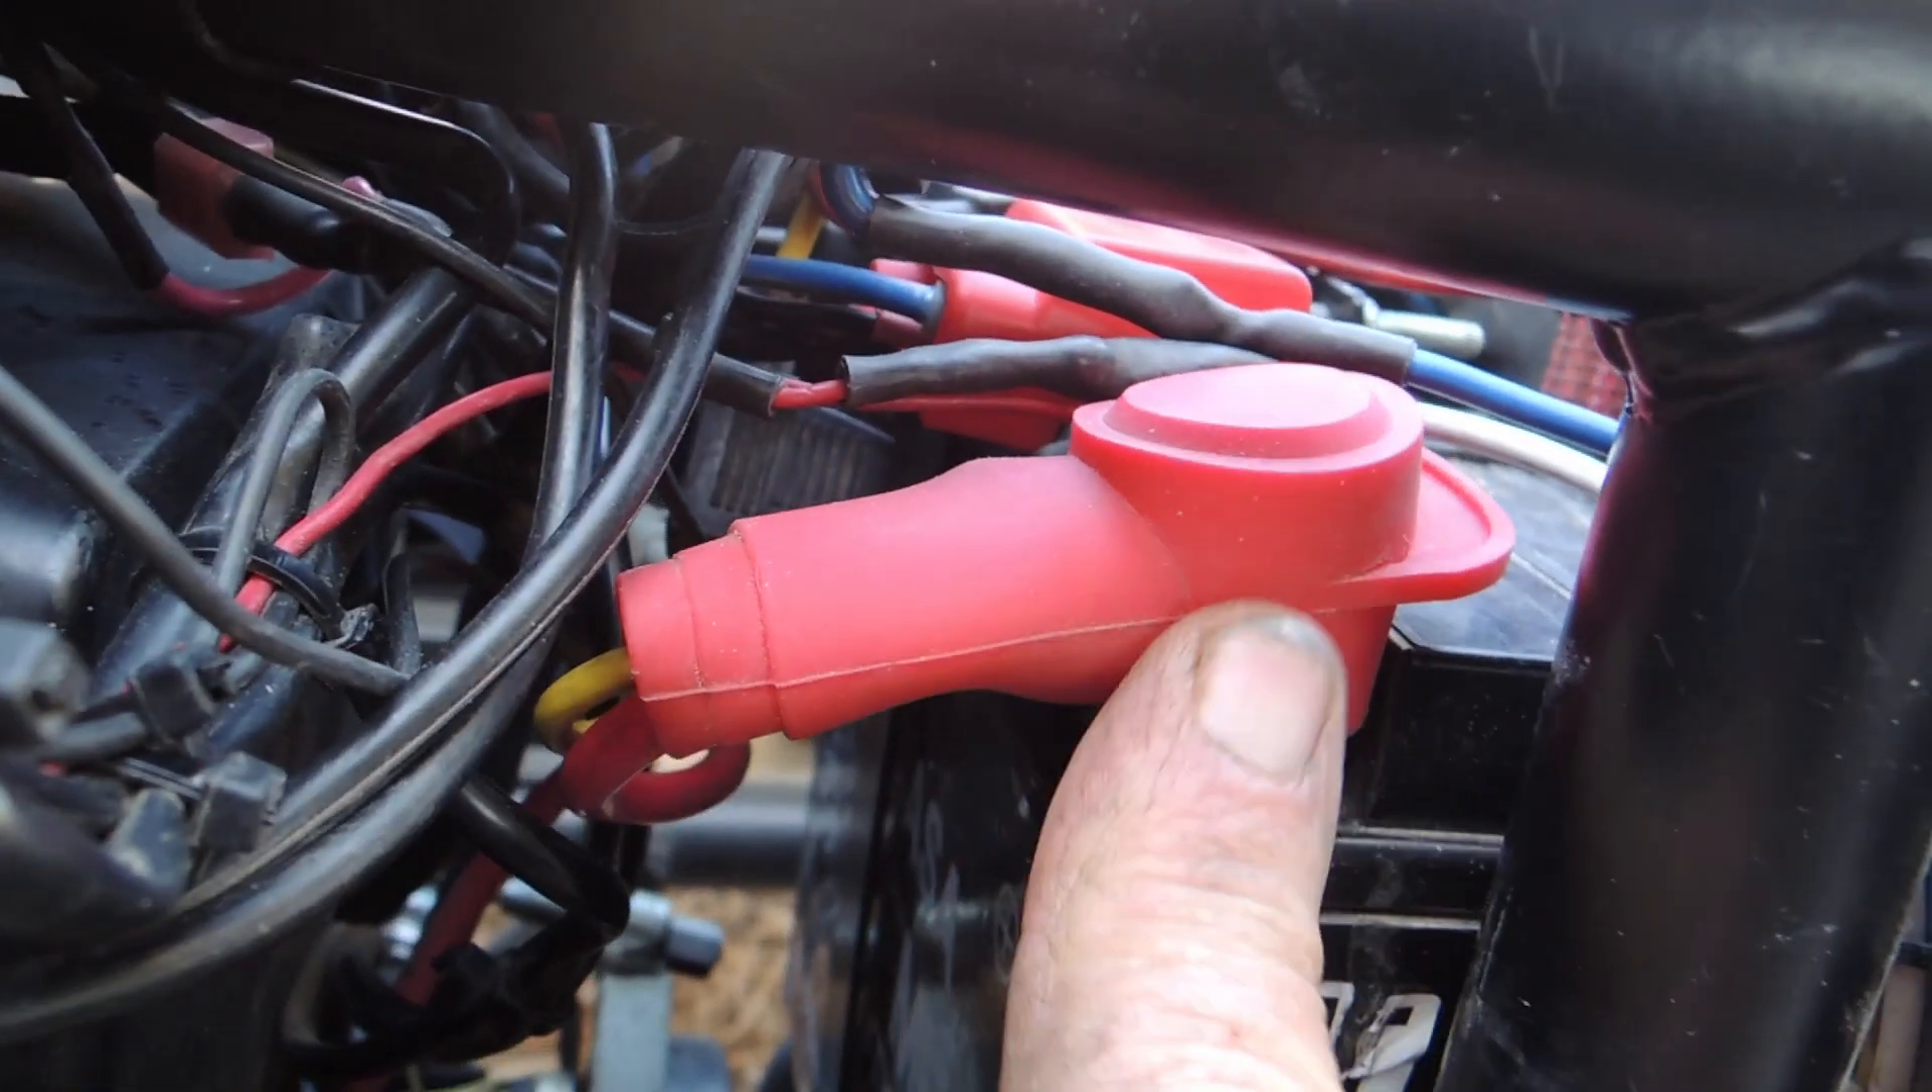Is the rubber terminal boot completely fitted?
Yes.